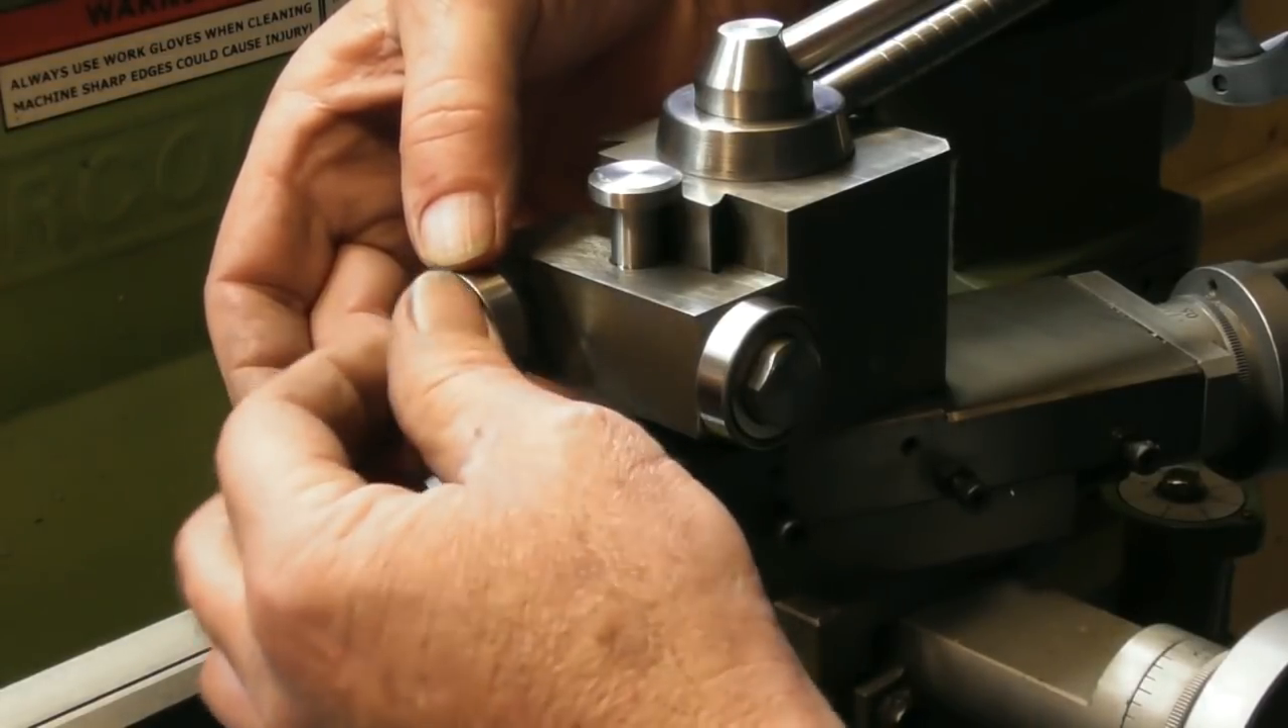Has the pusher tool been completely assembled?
No.